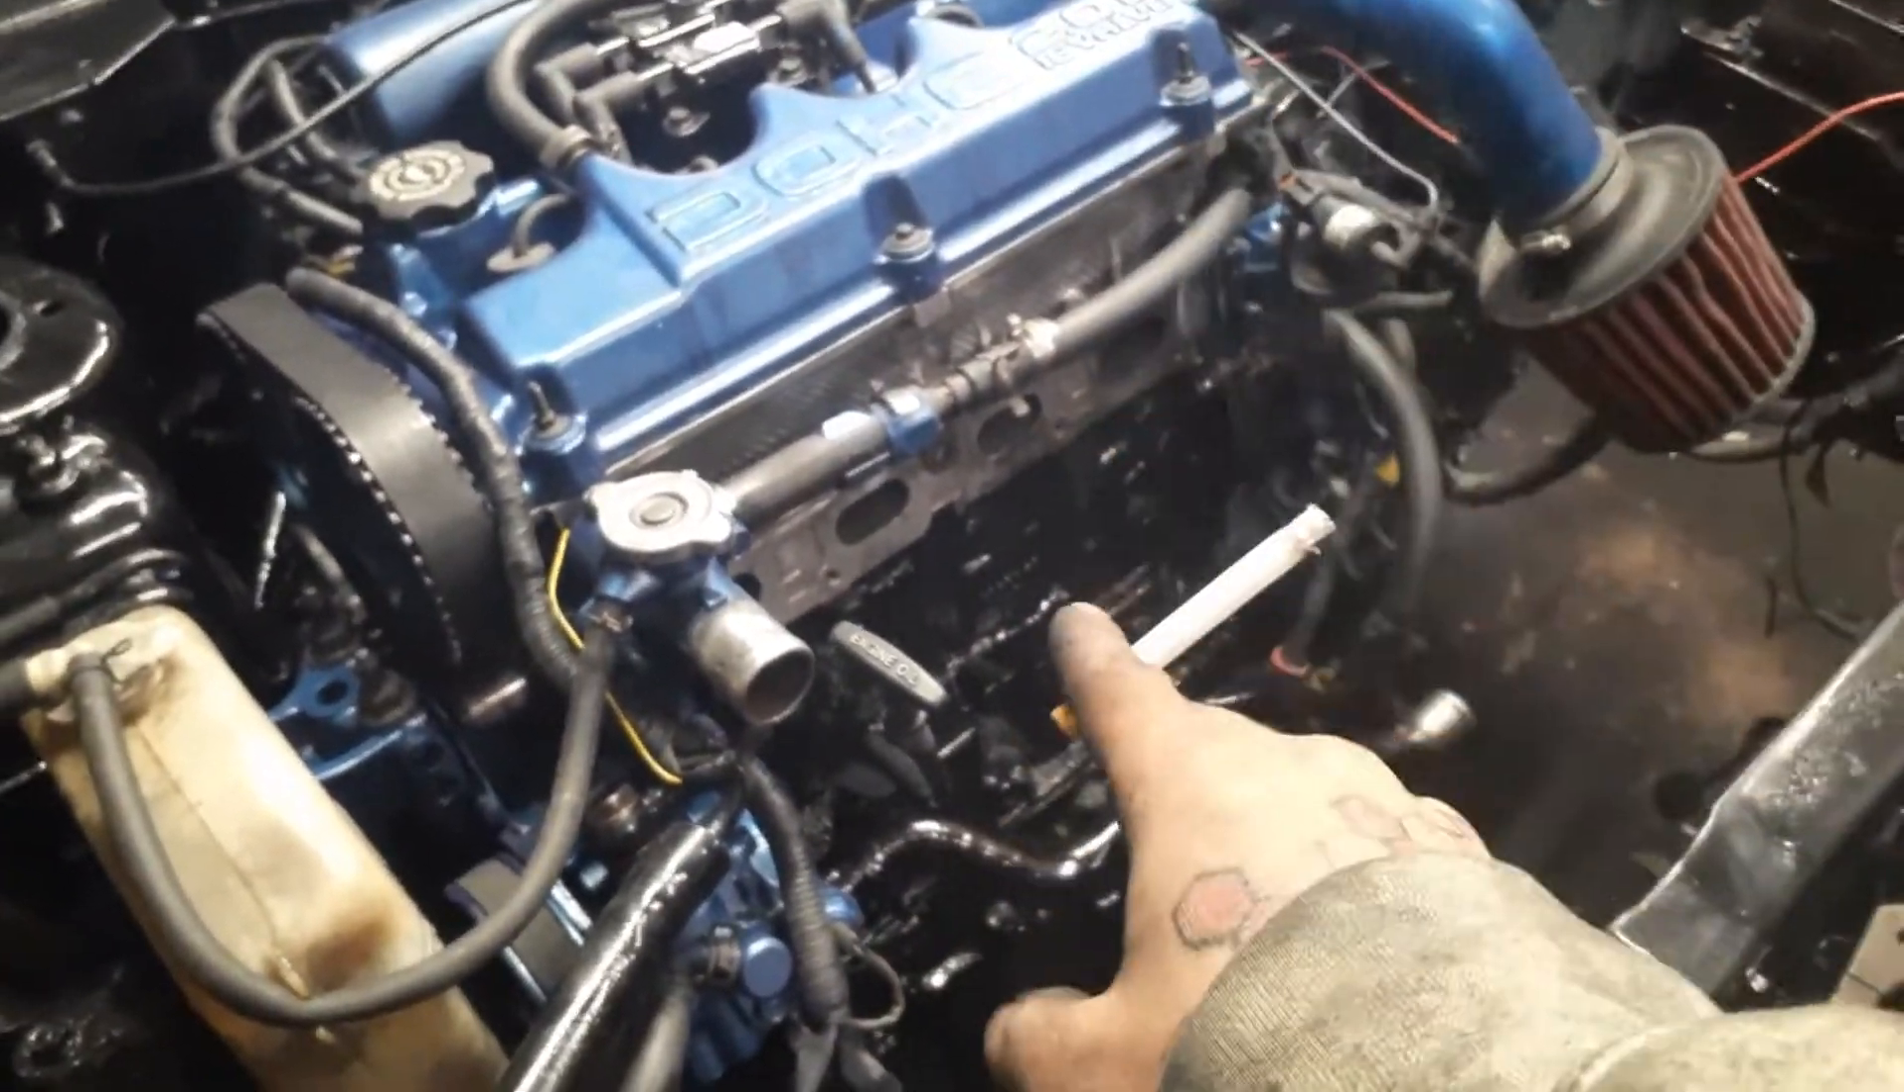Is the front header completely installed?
No.